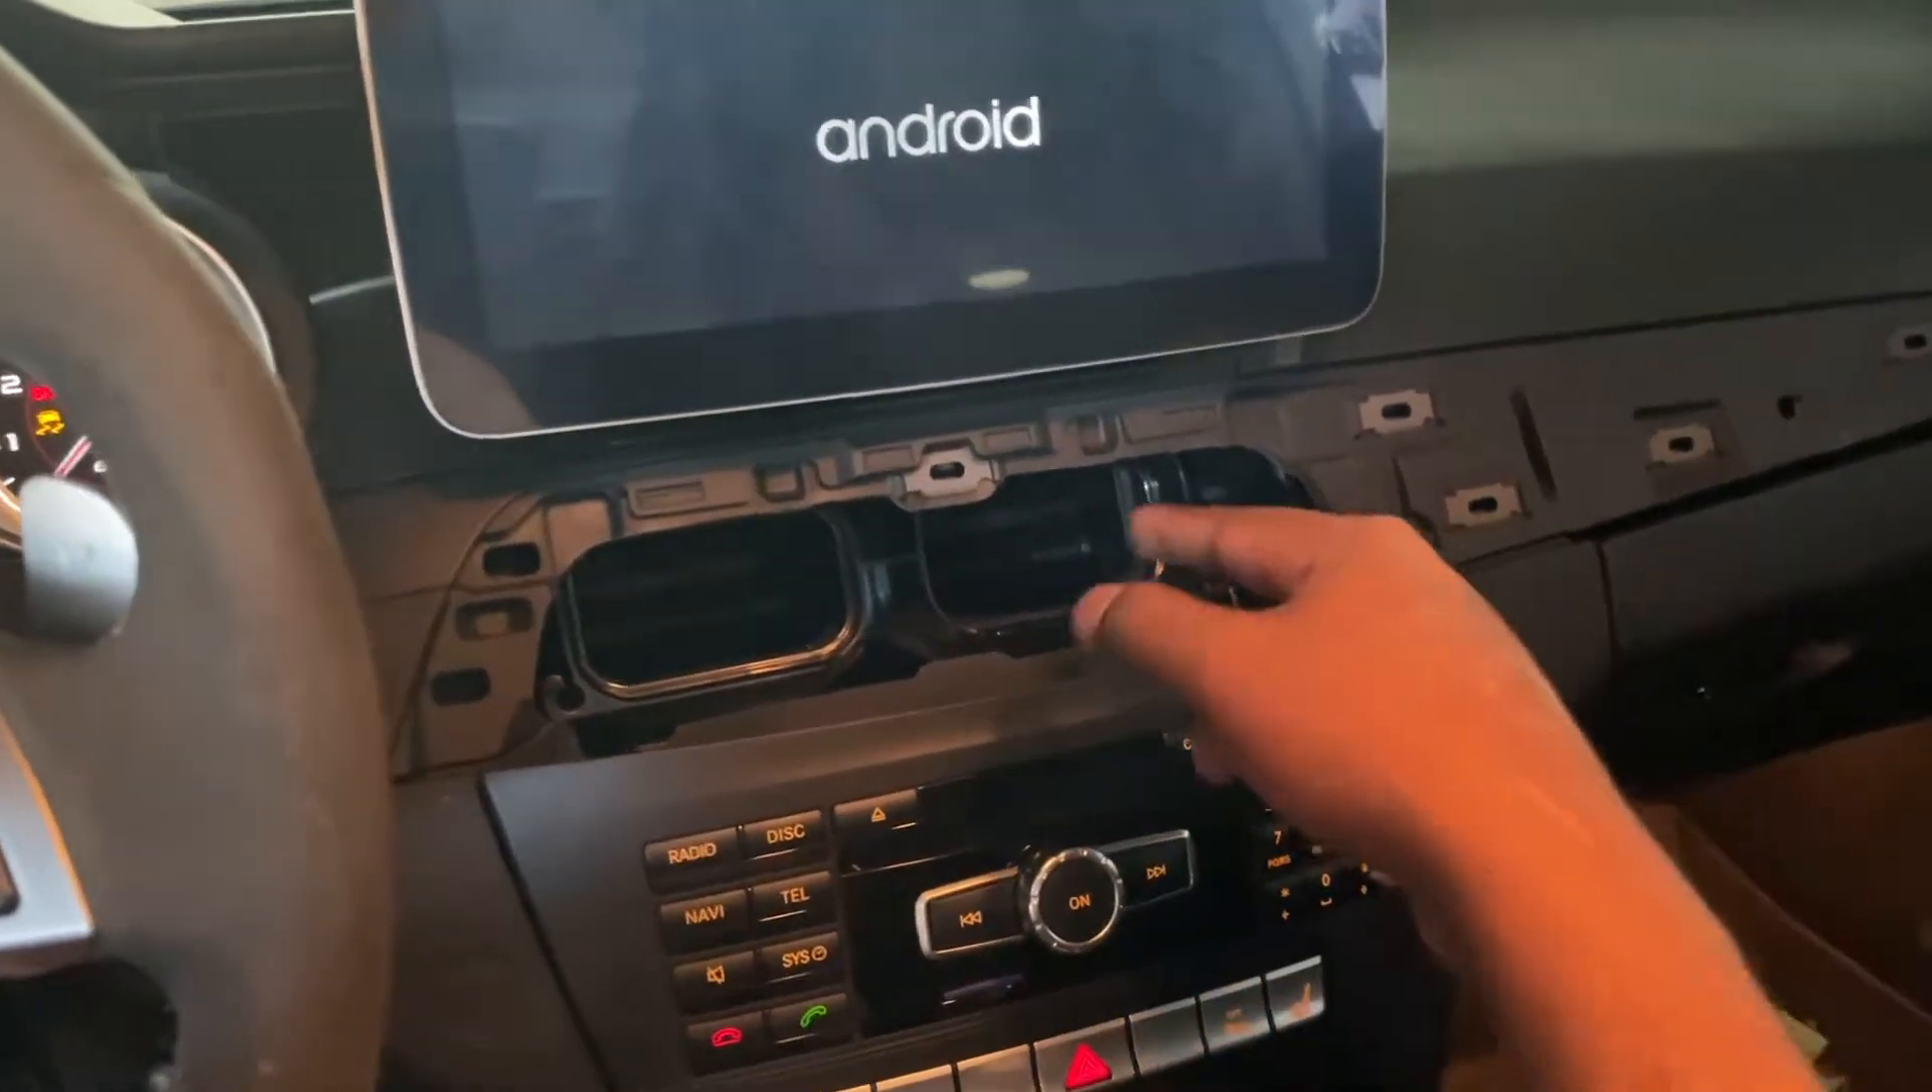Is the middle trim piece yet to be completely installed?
Yes.